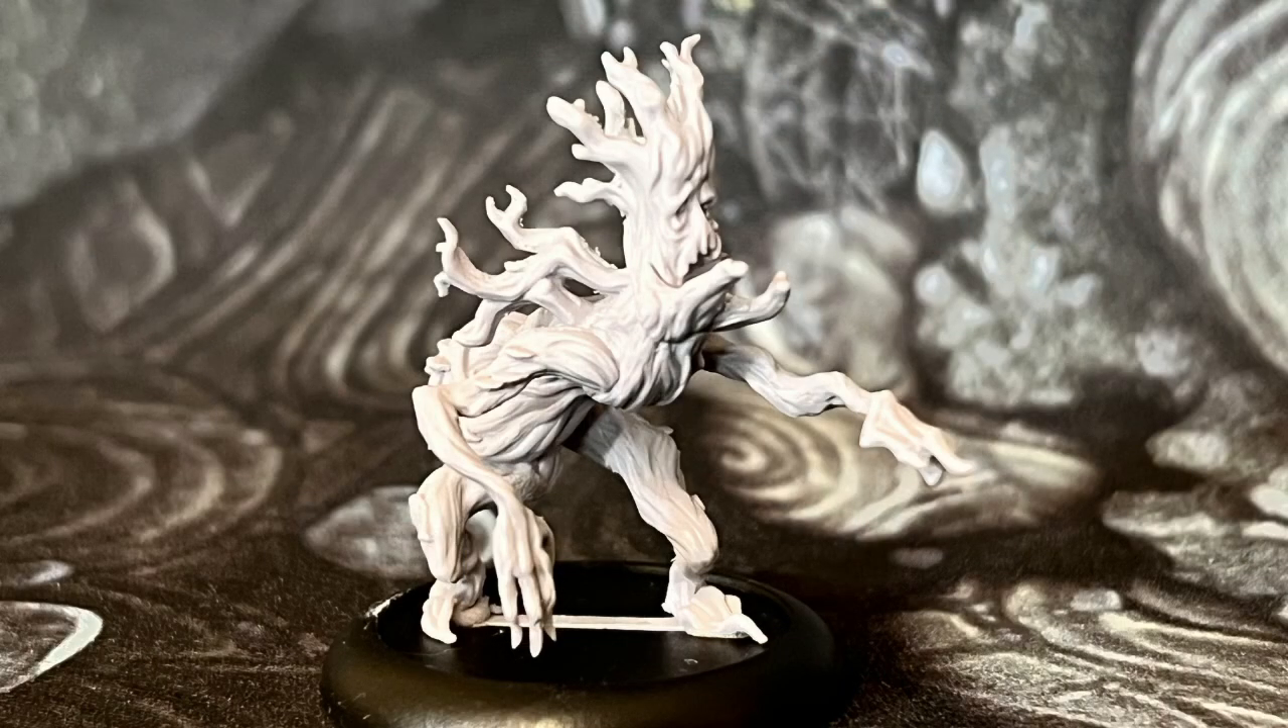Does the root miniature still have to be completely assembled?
No.